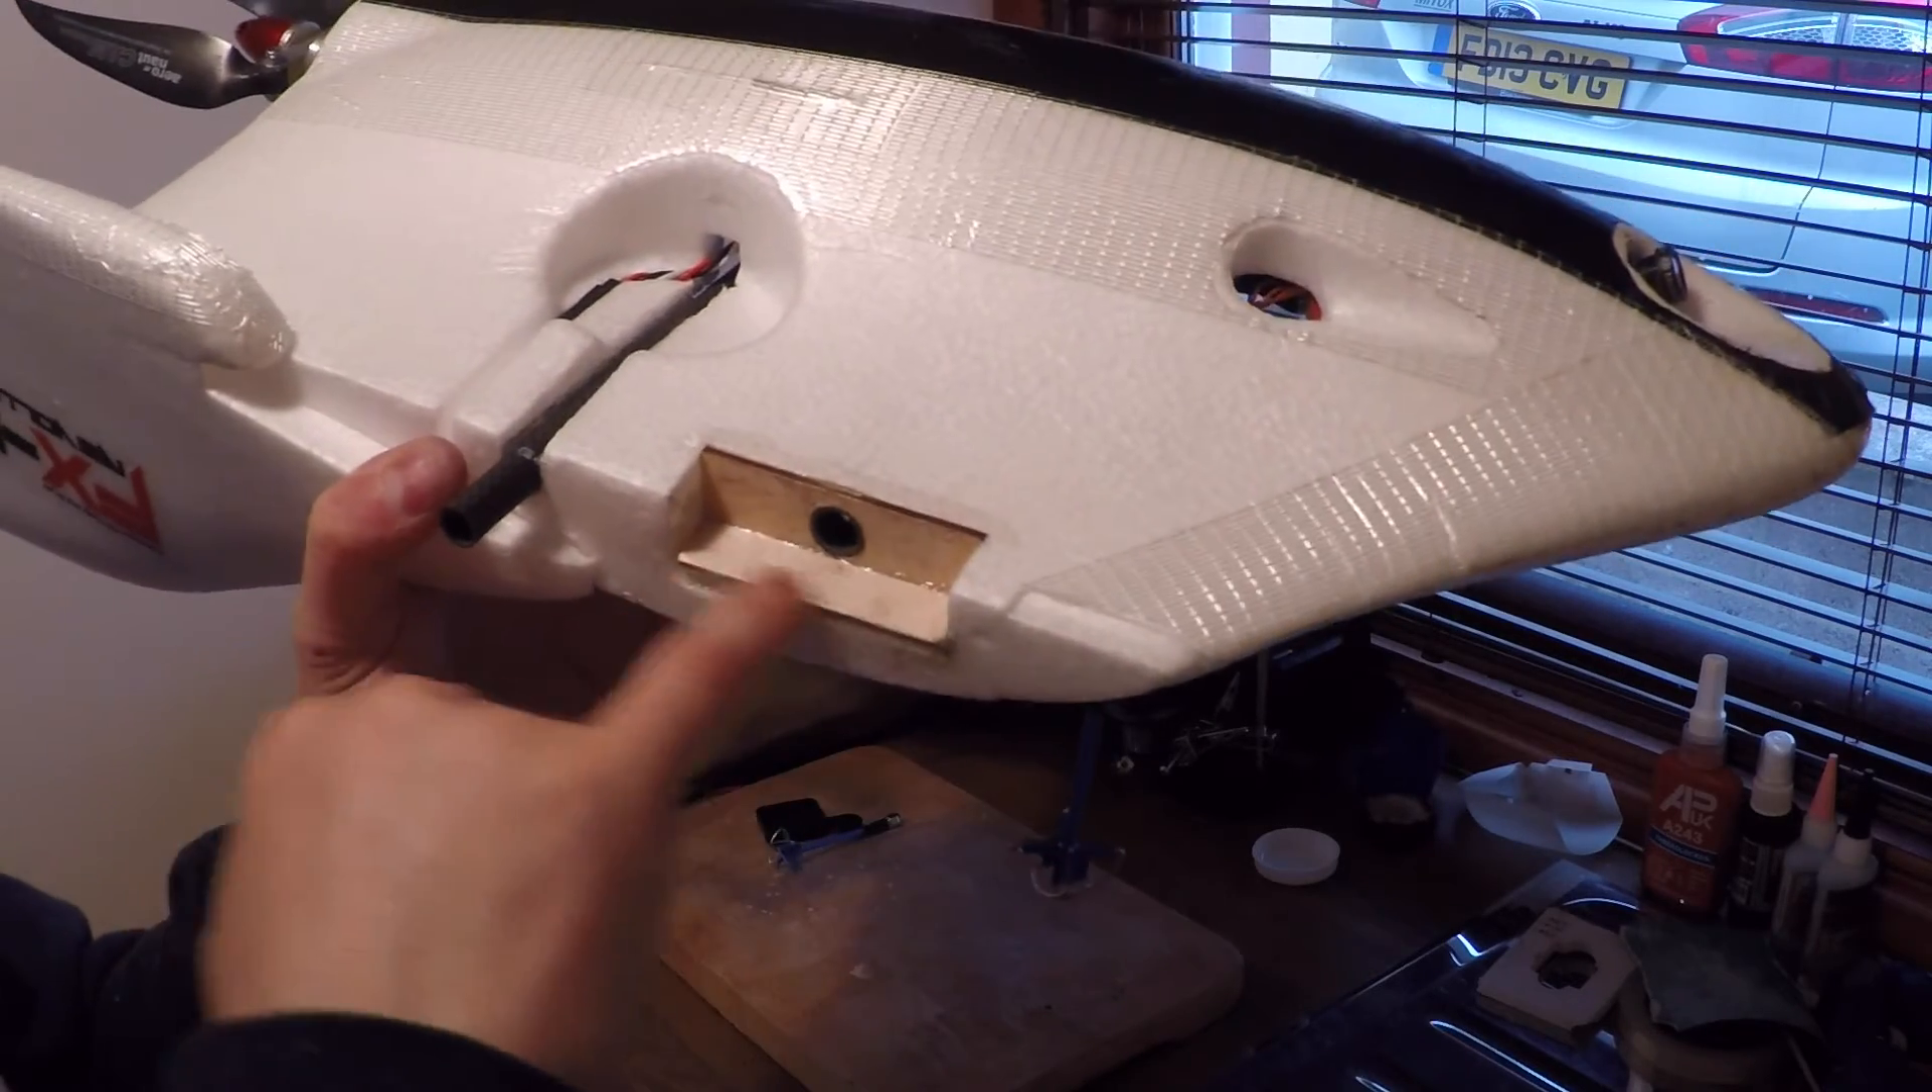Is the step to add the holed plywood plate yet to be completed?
No.